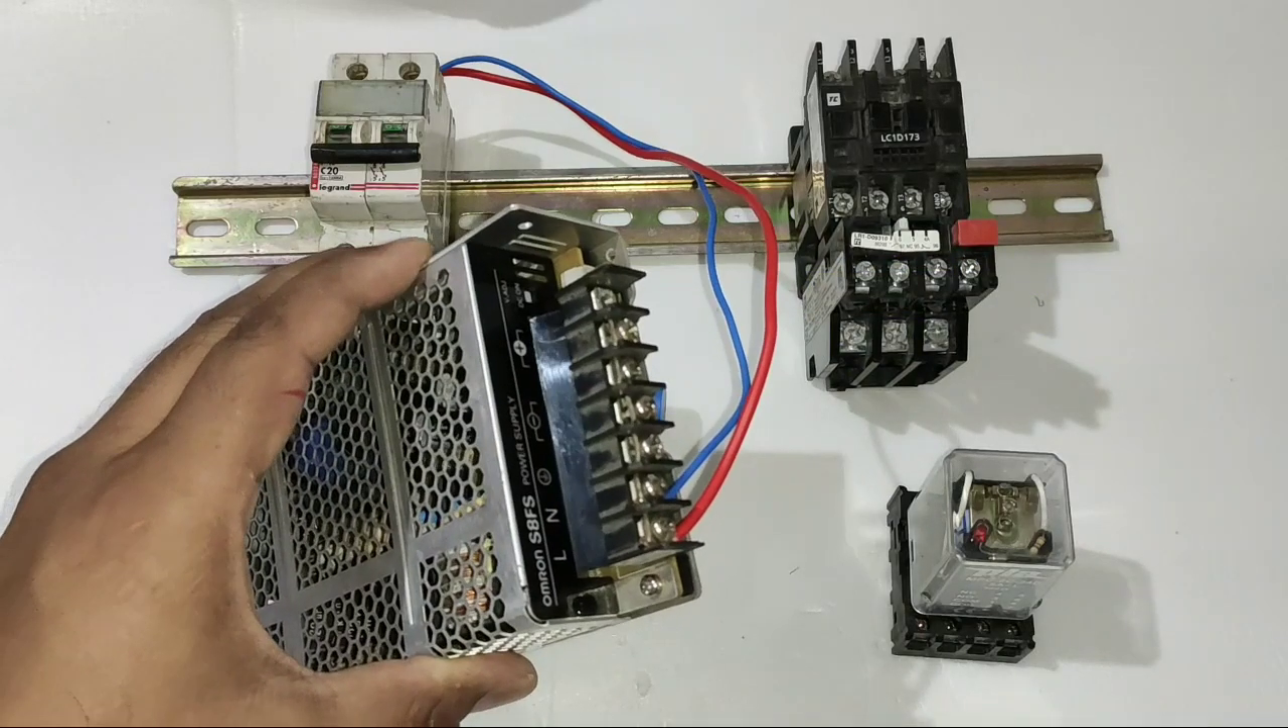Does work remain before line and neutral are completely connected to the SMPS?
No.